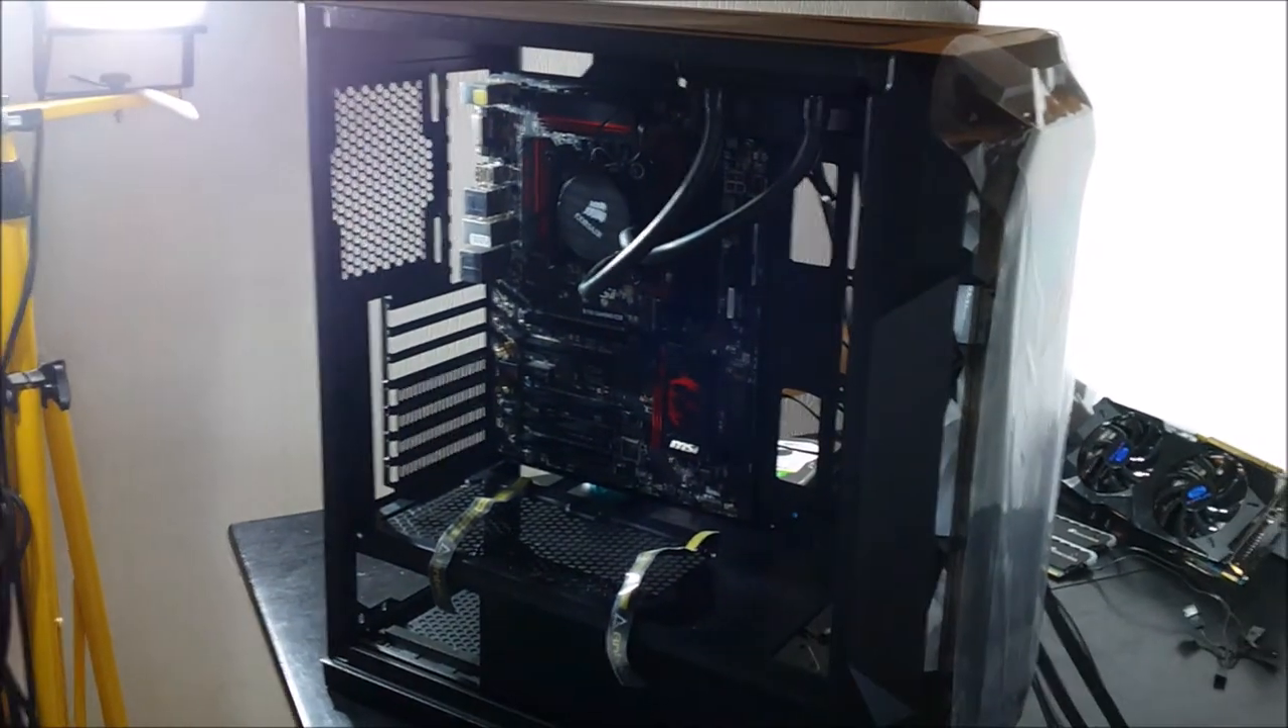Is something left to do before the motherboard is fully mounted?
No.